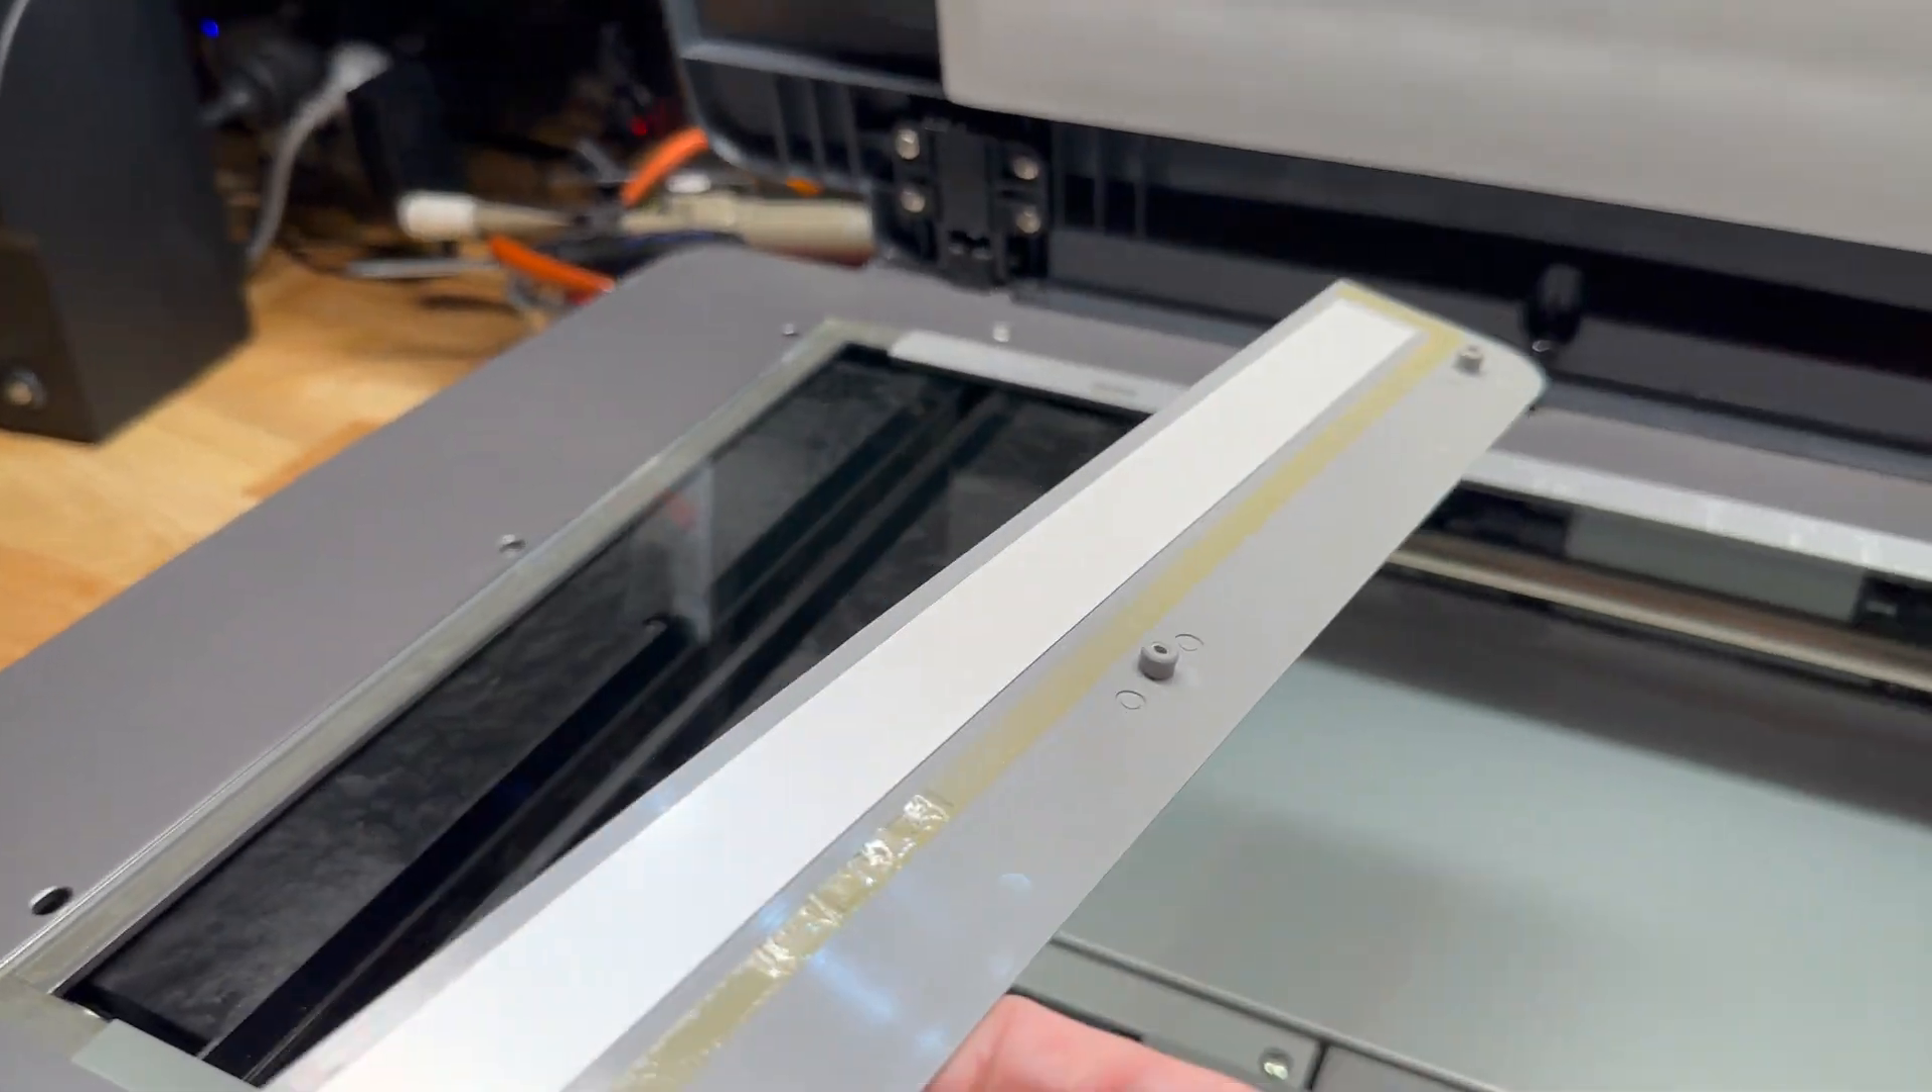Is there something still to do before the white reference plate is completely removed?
No.